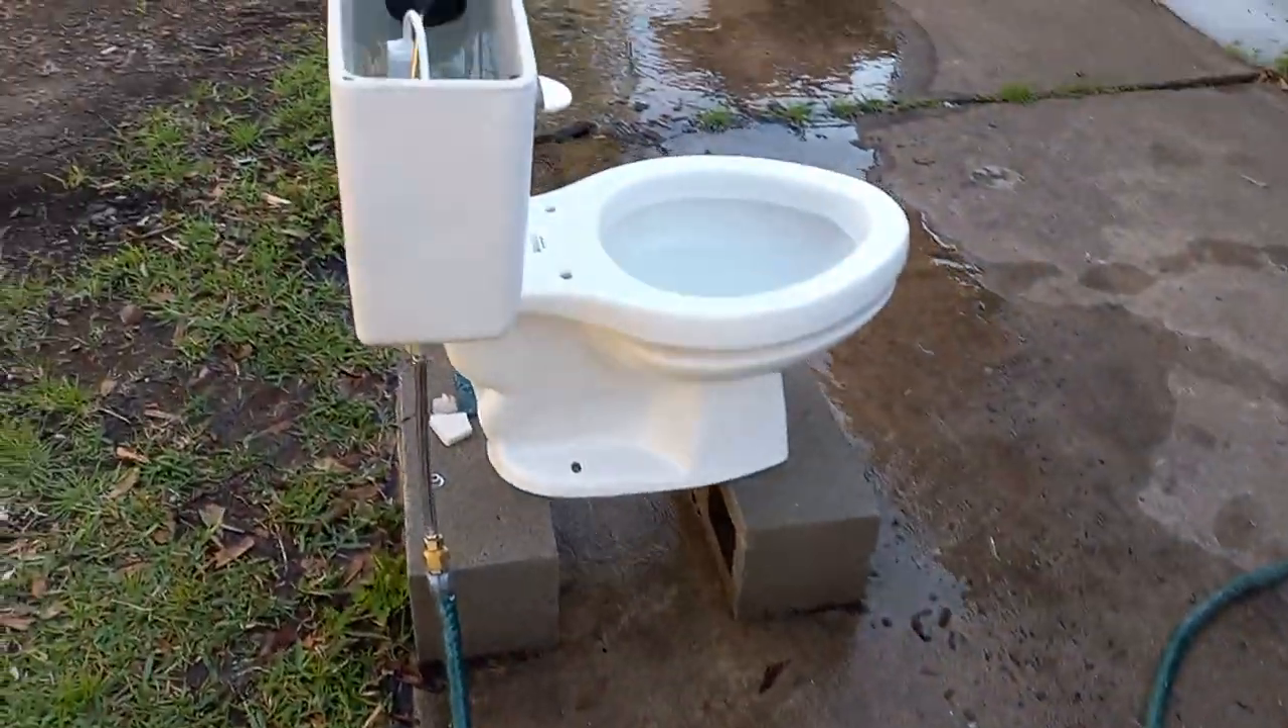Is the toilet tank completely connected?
Yes.